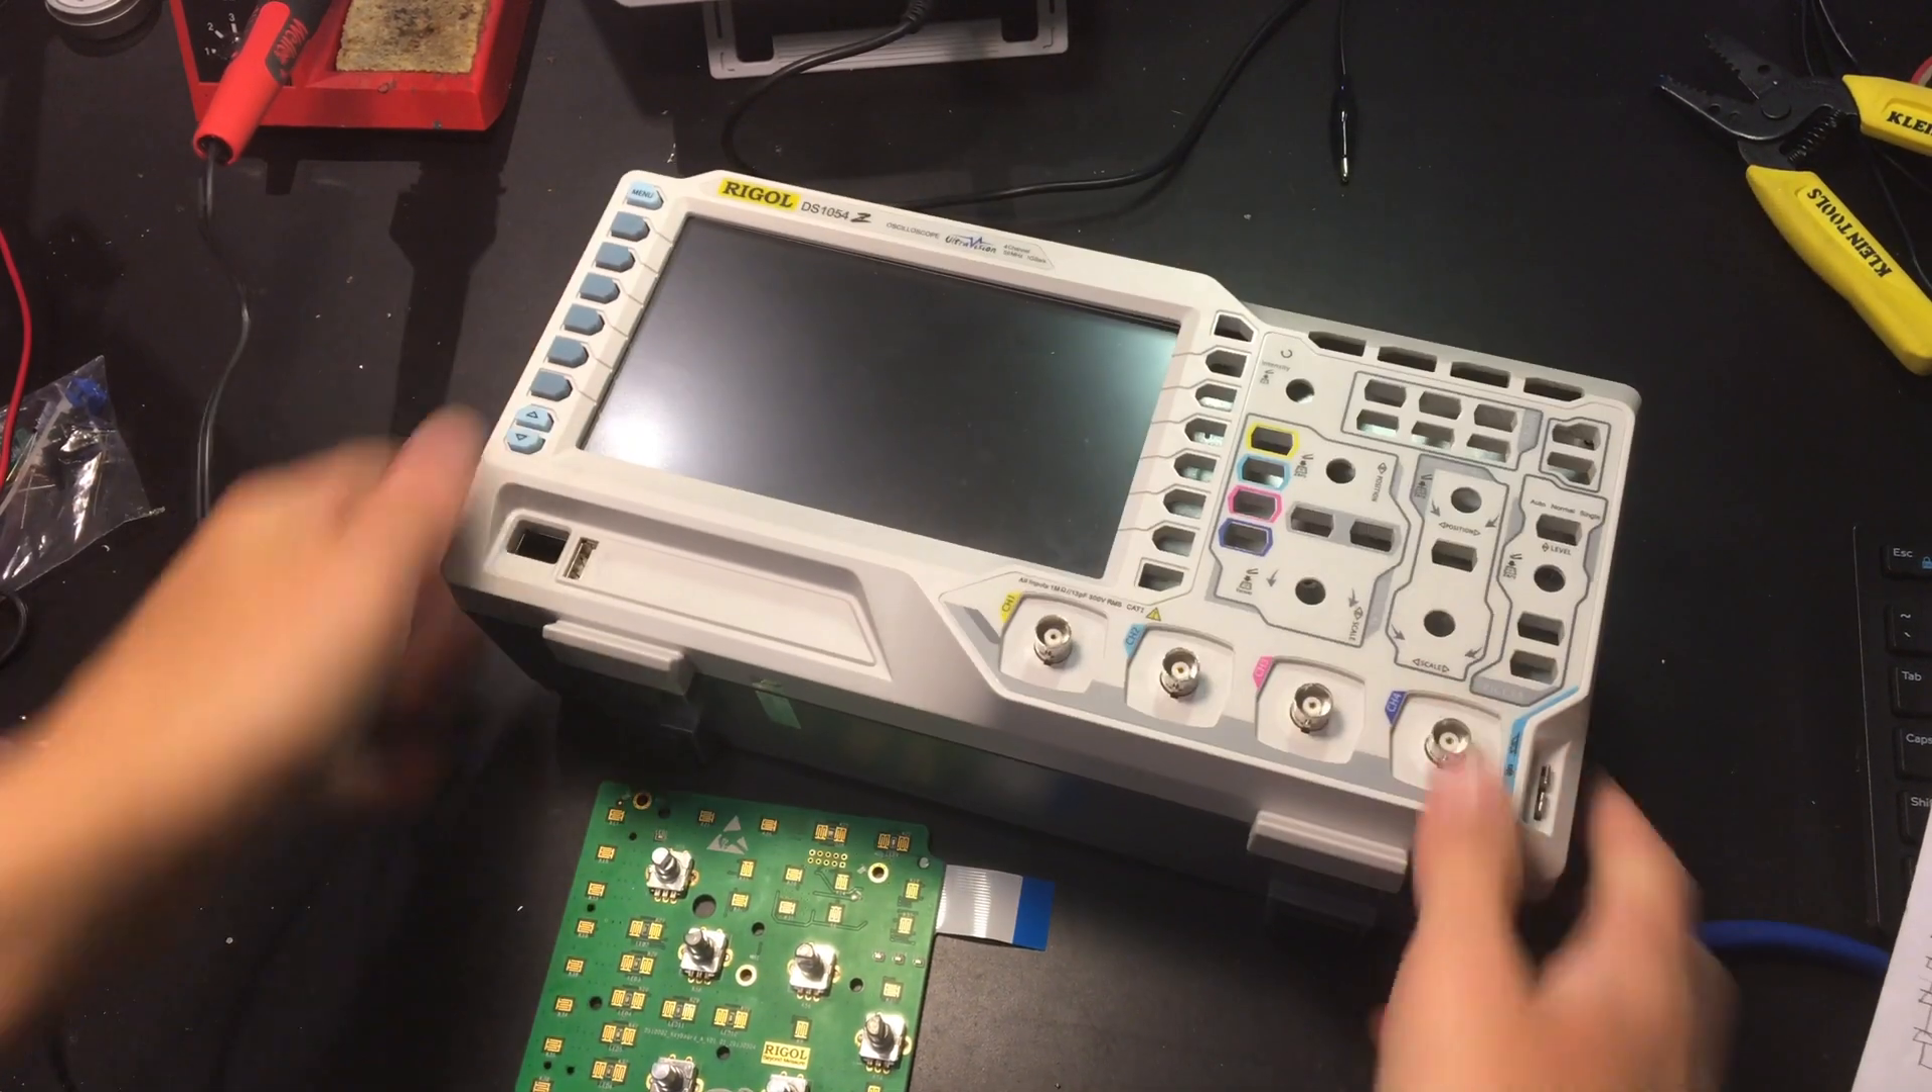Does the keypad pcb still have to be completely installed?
Yes.